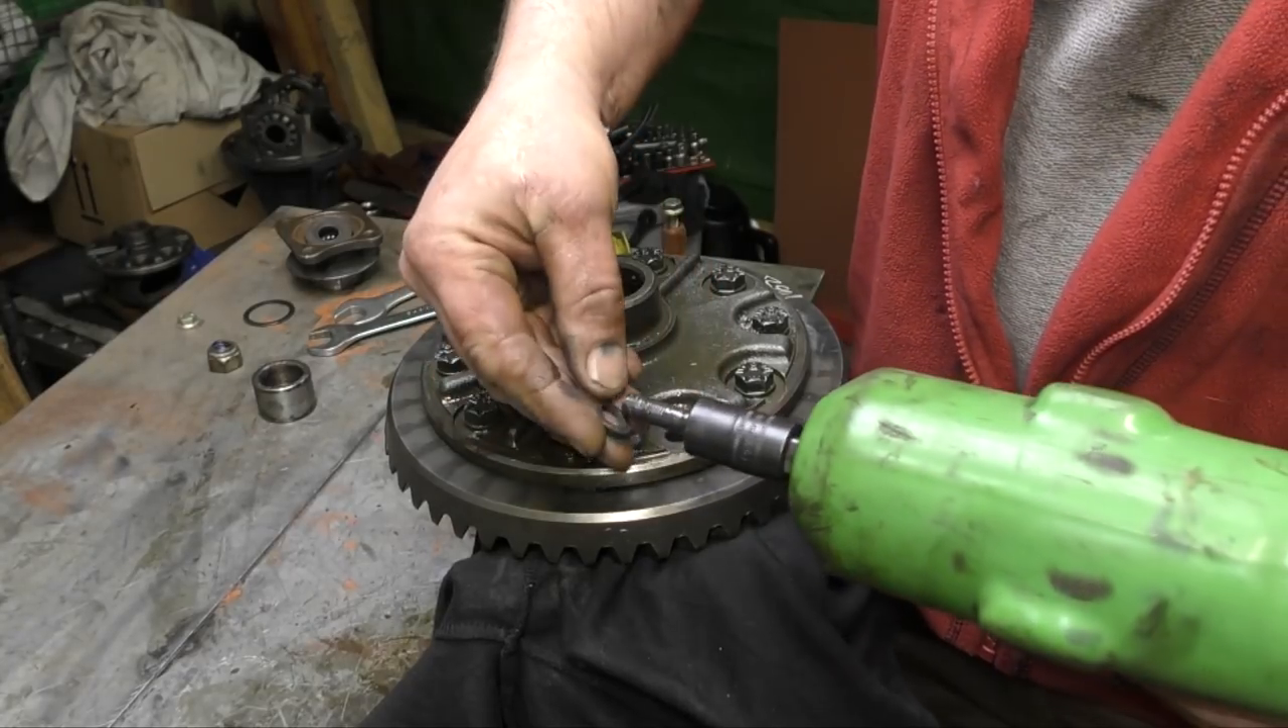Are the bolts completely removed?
No.